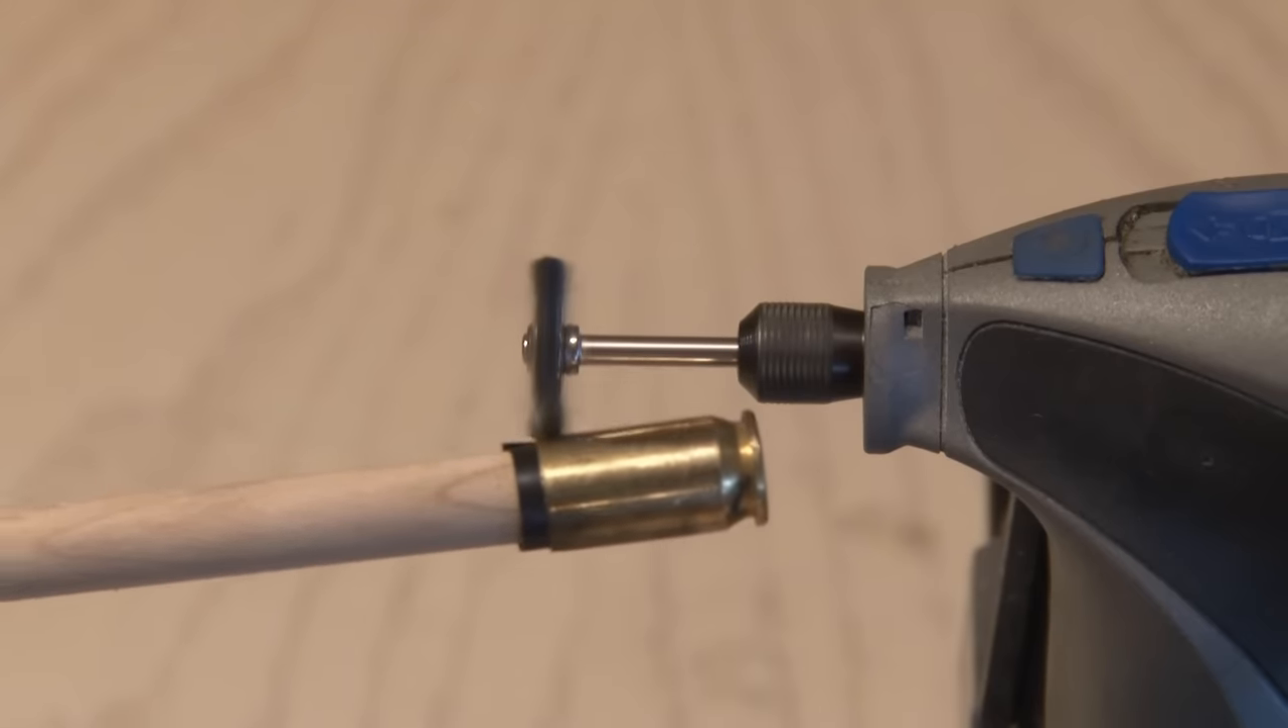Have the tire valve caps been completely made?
No.